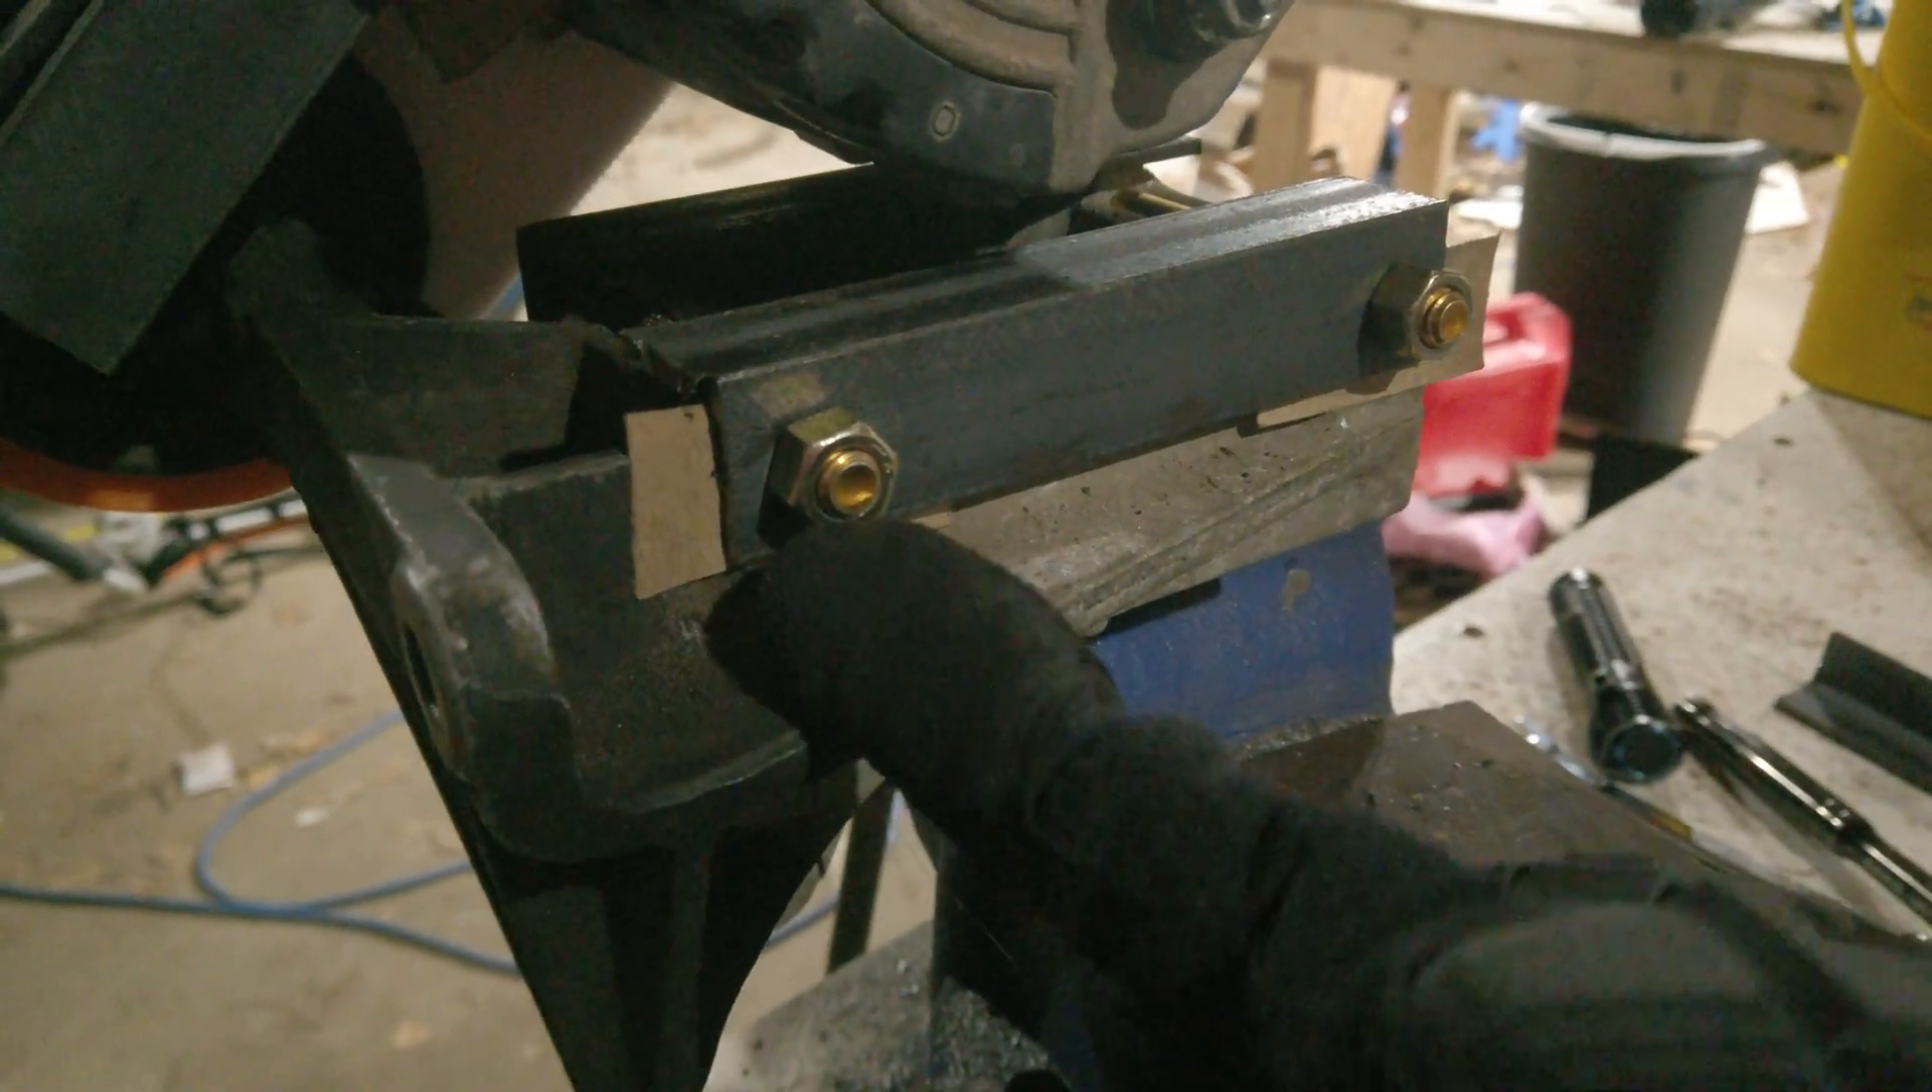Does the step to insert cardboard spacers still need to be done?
No.